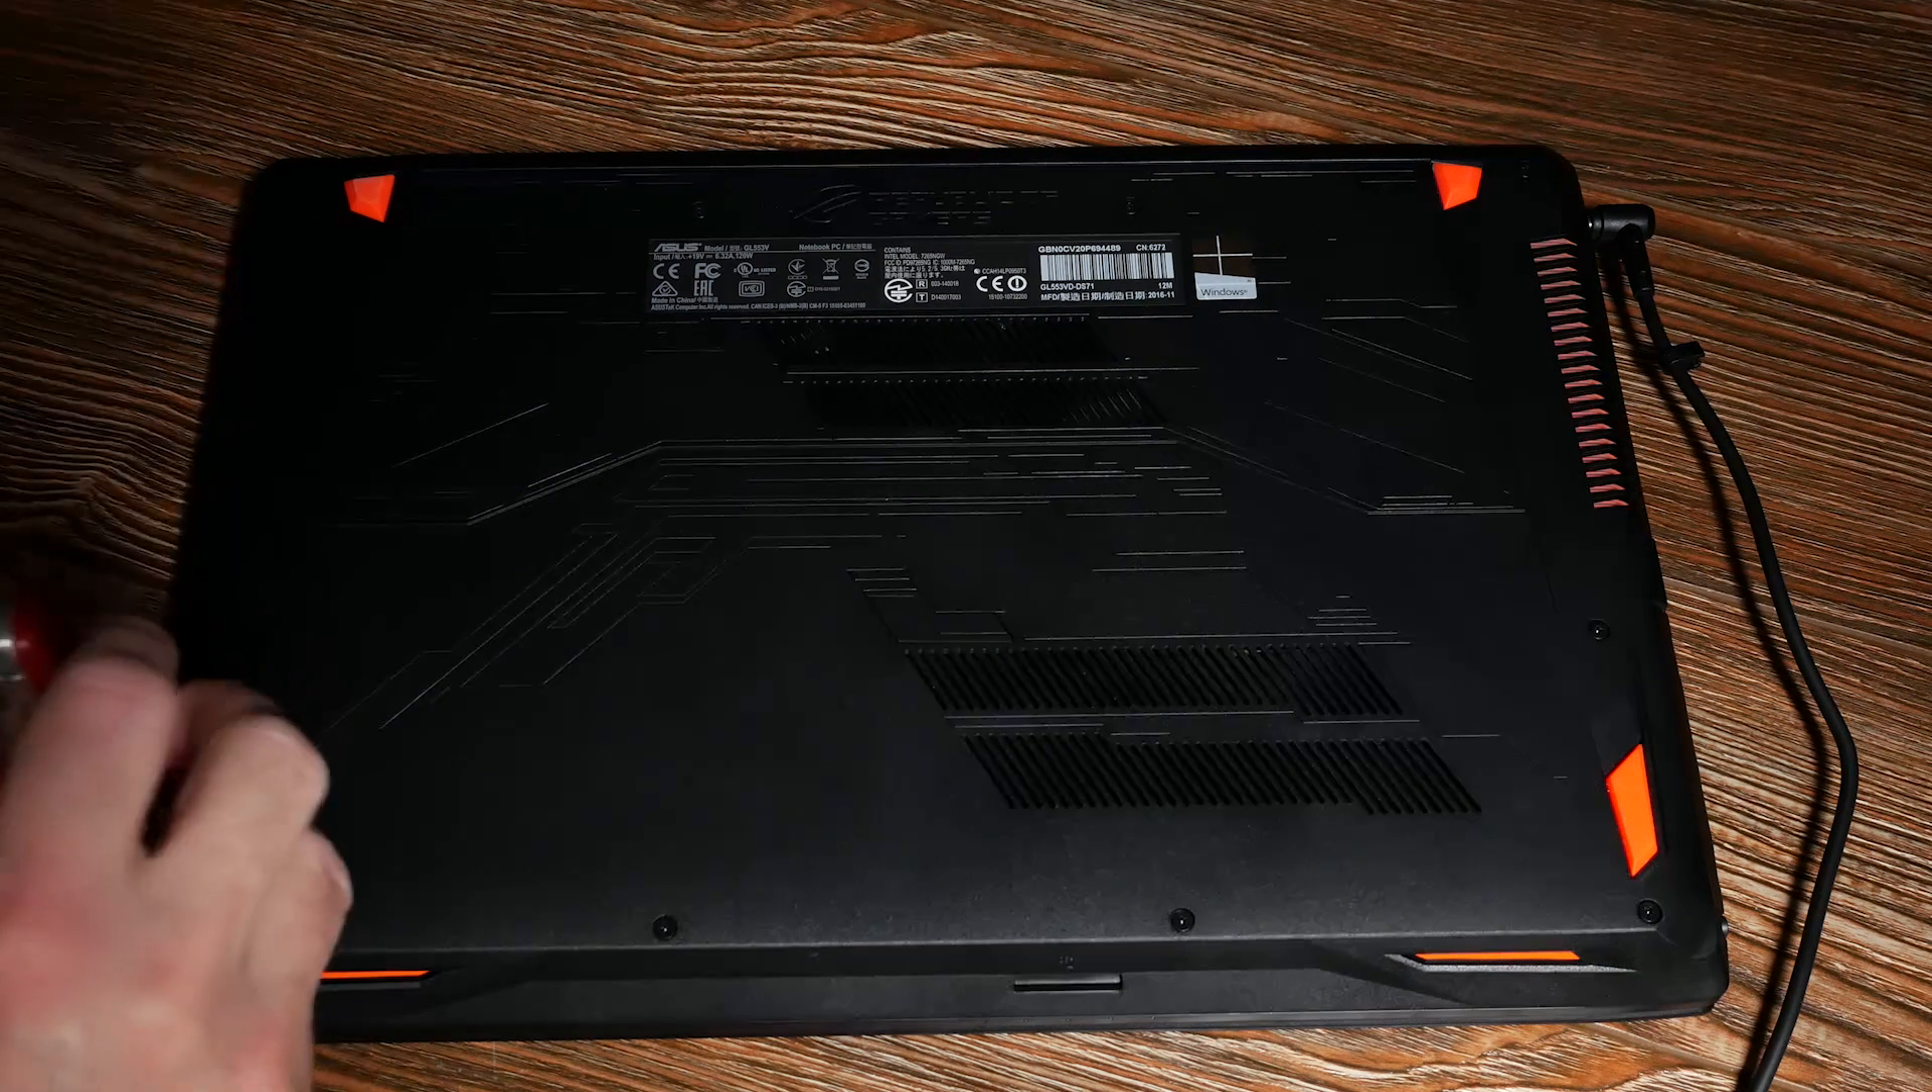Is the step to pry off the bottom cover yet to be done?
Yes.